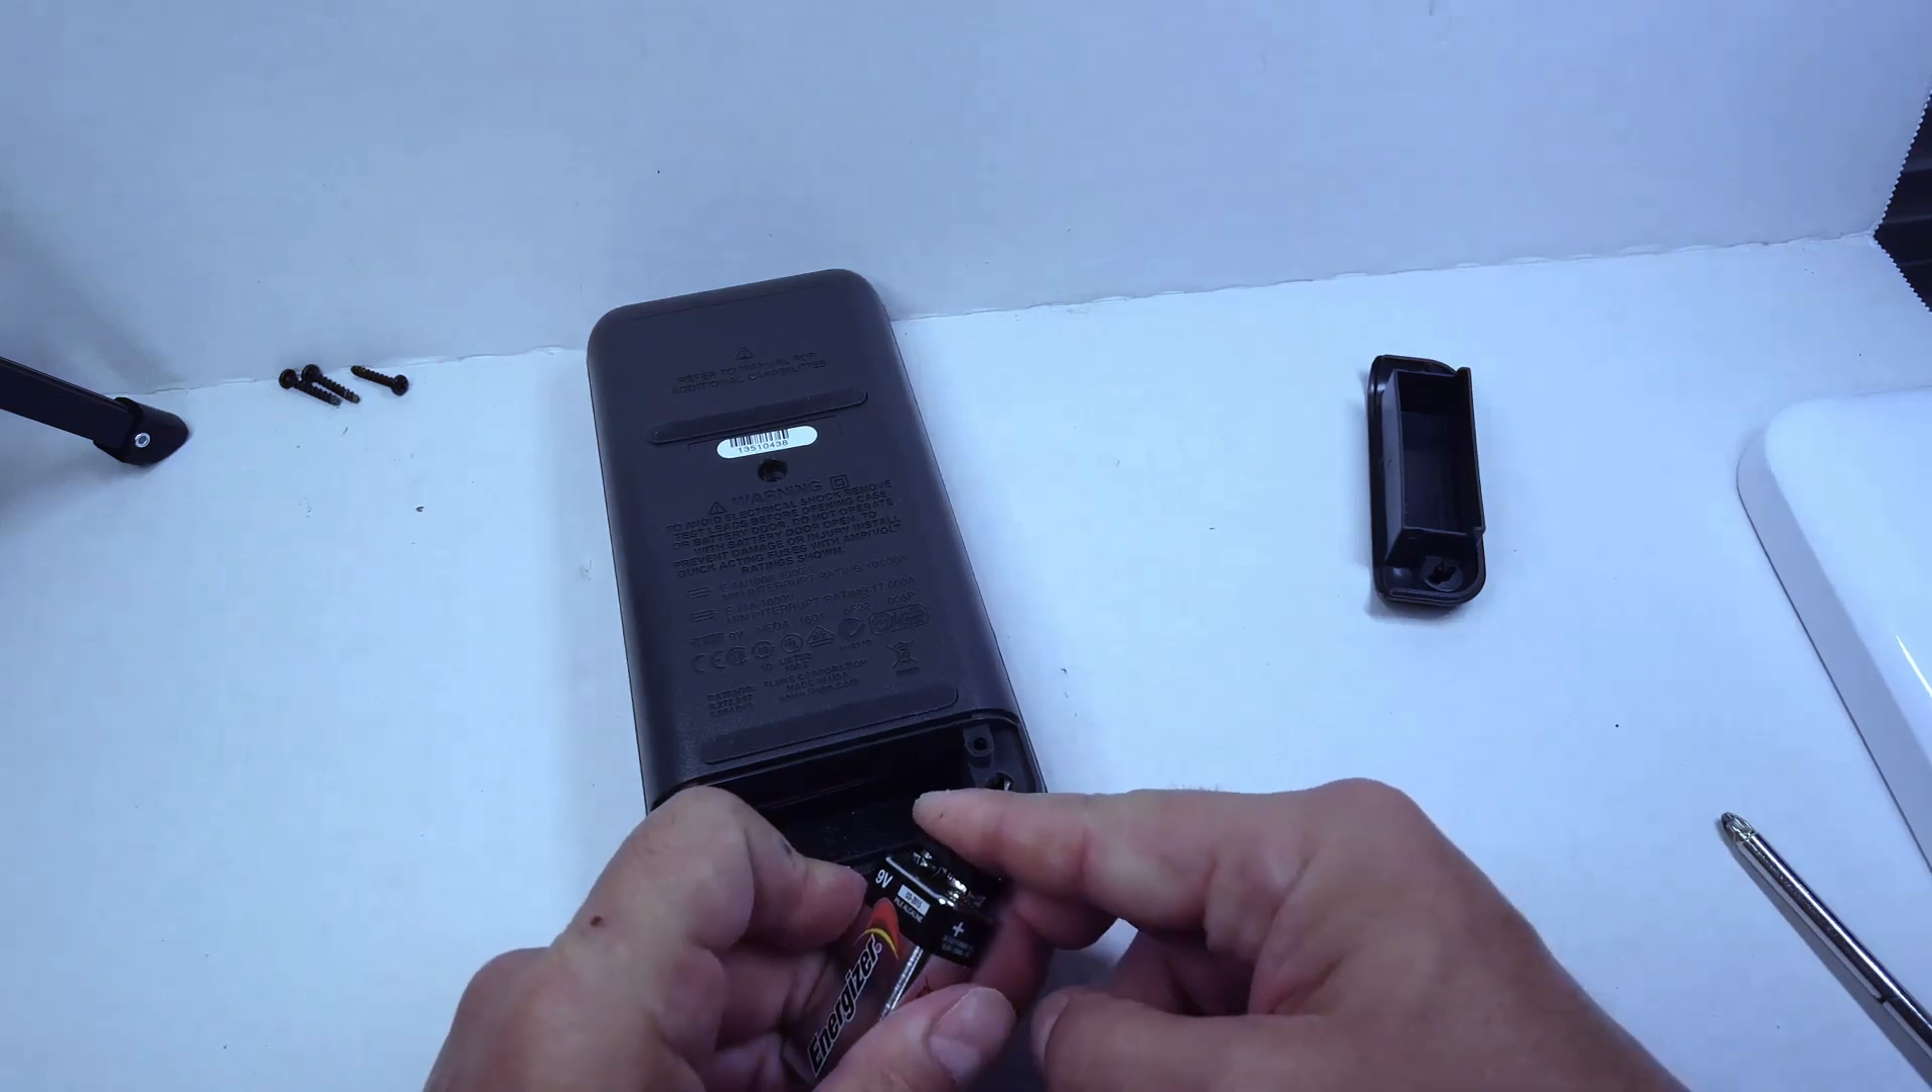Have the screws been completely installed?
No.